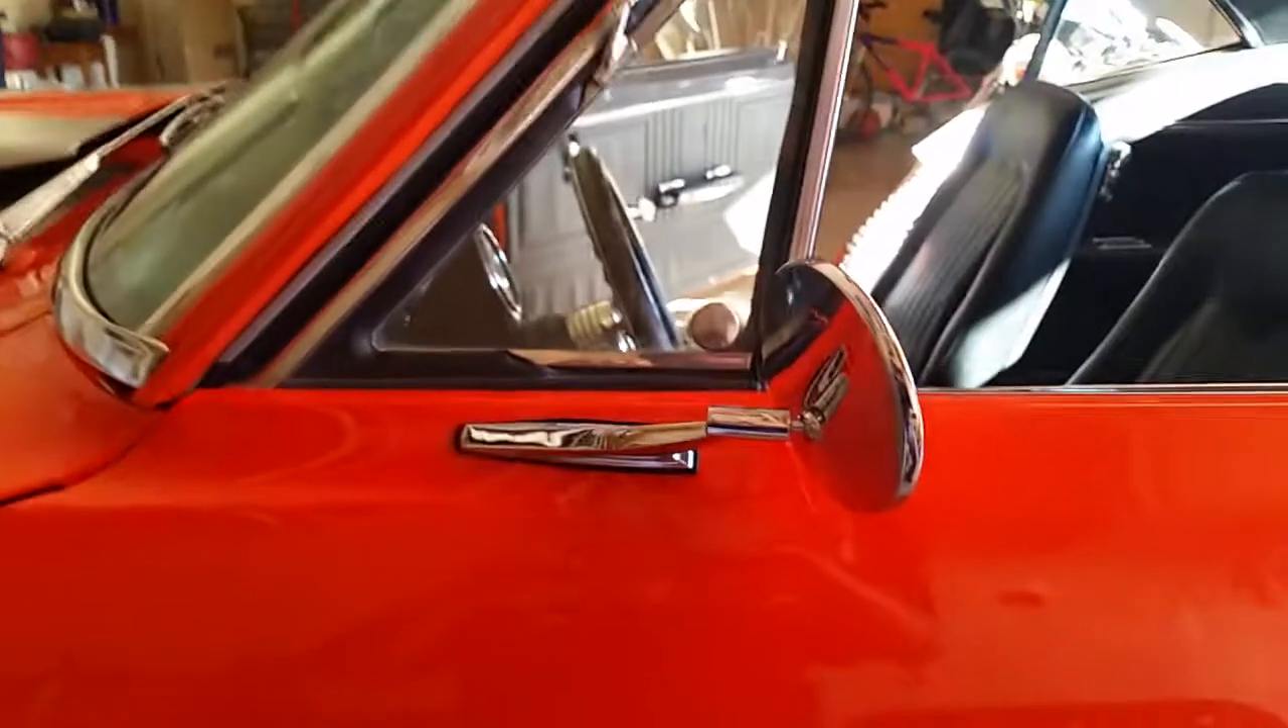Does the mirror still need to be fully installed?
No.